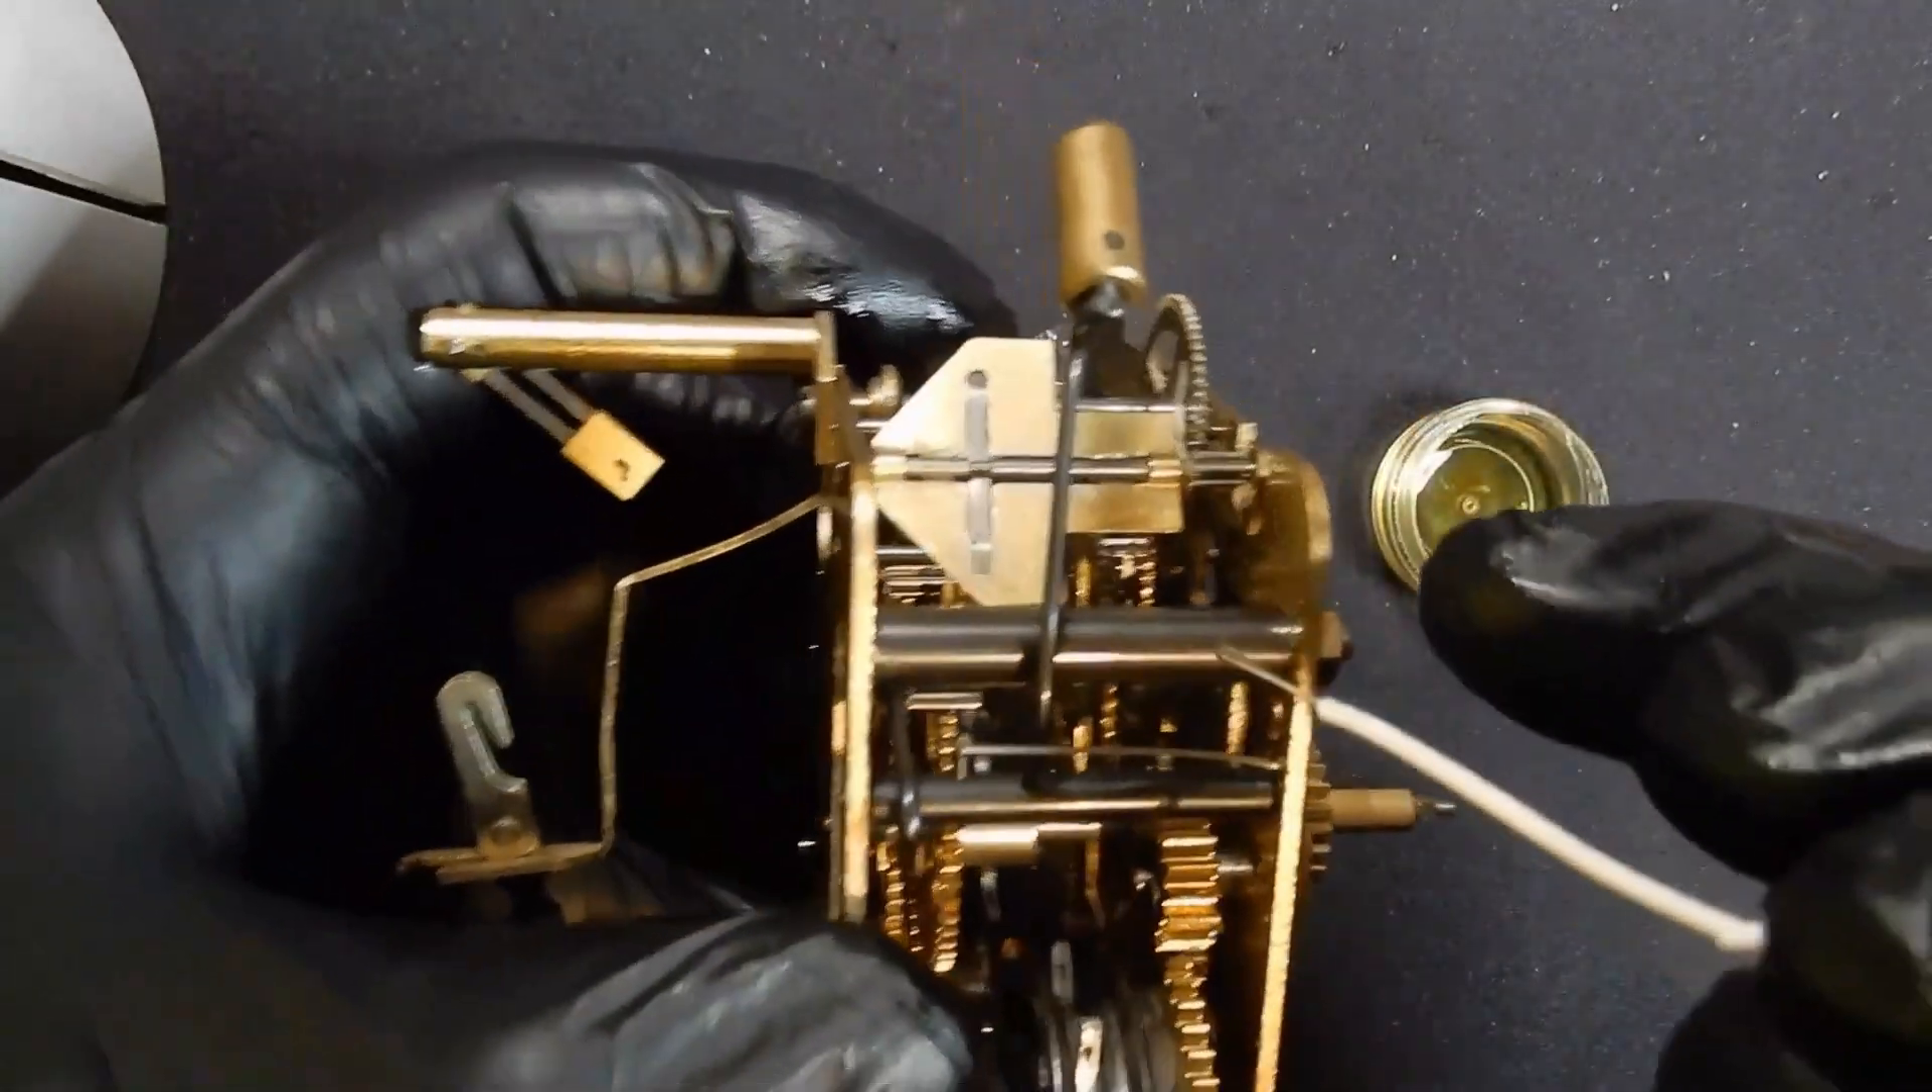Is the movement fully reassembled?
Yes.